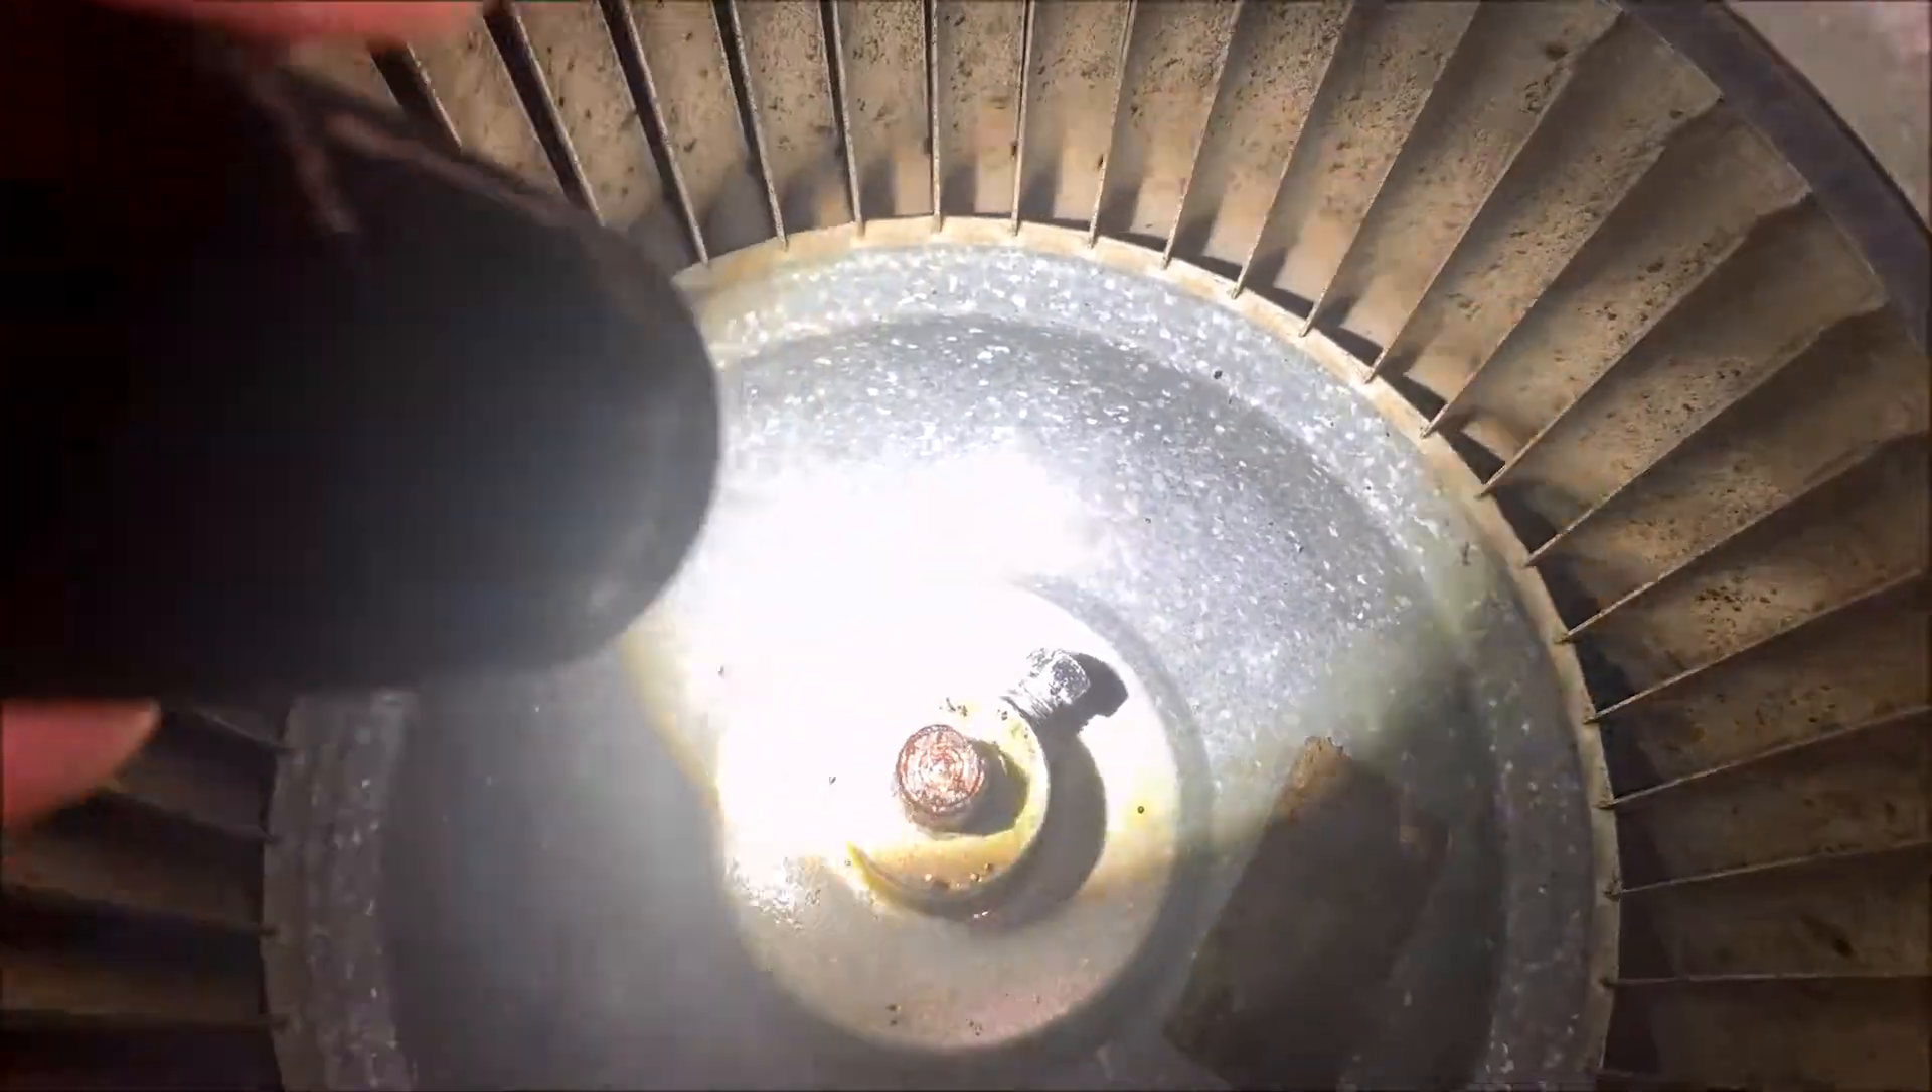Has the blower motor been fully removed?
No.